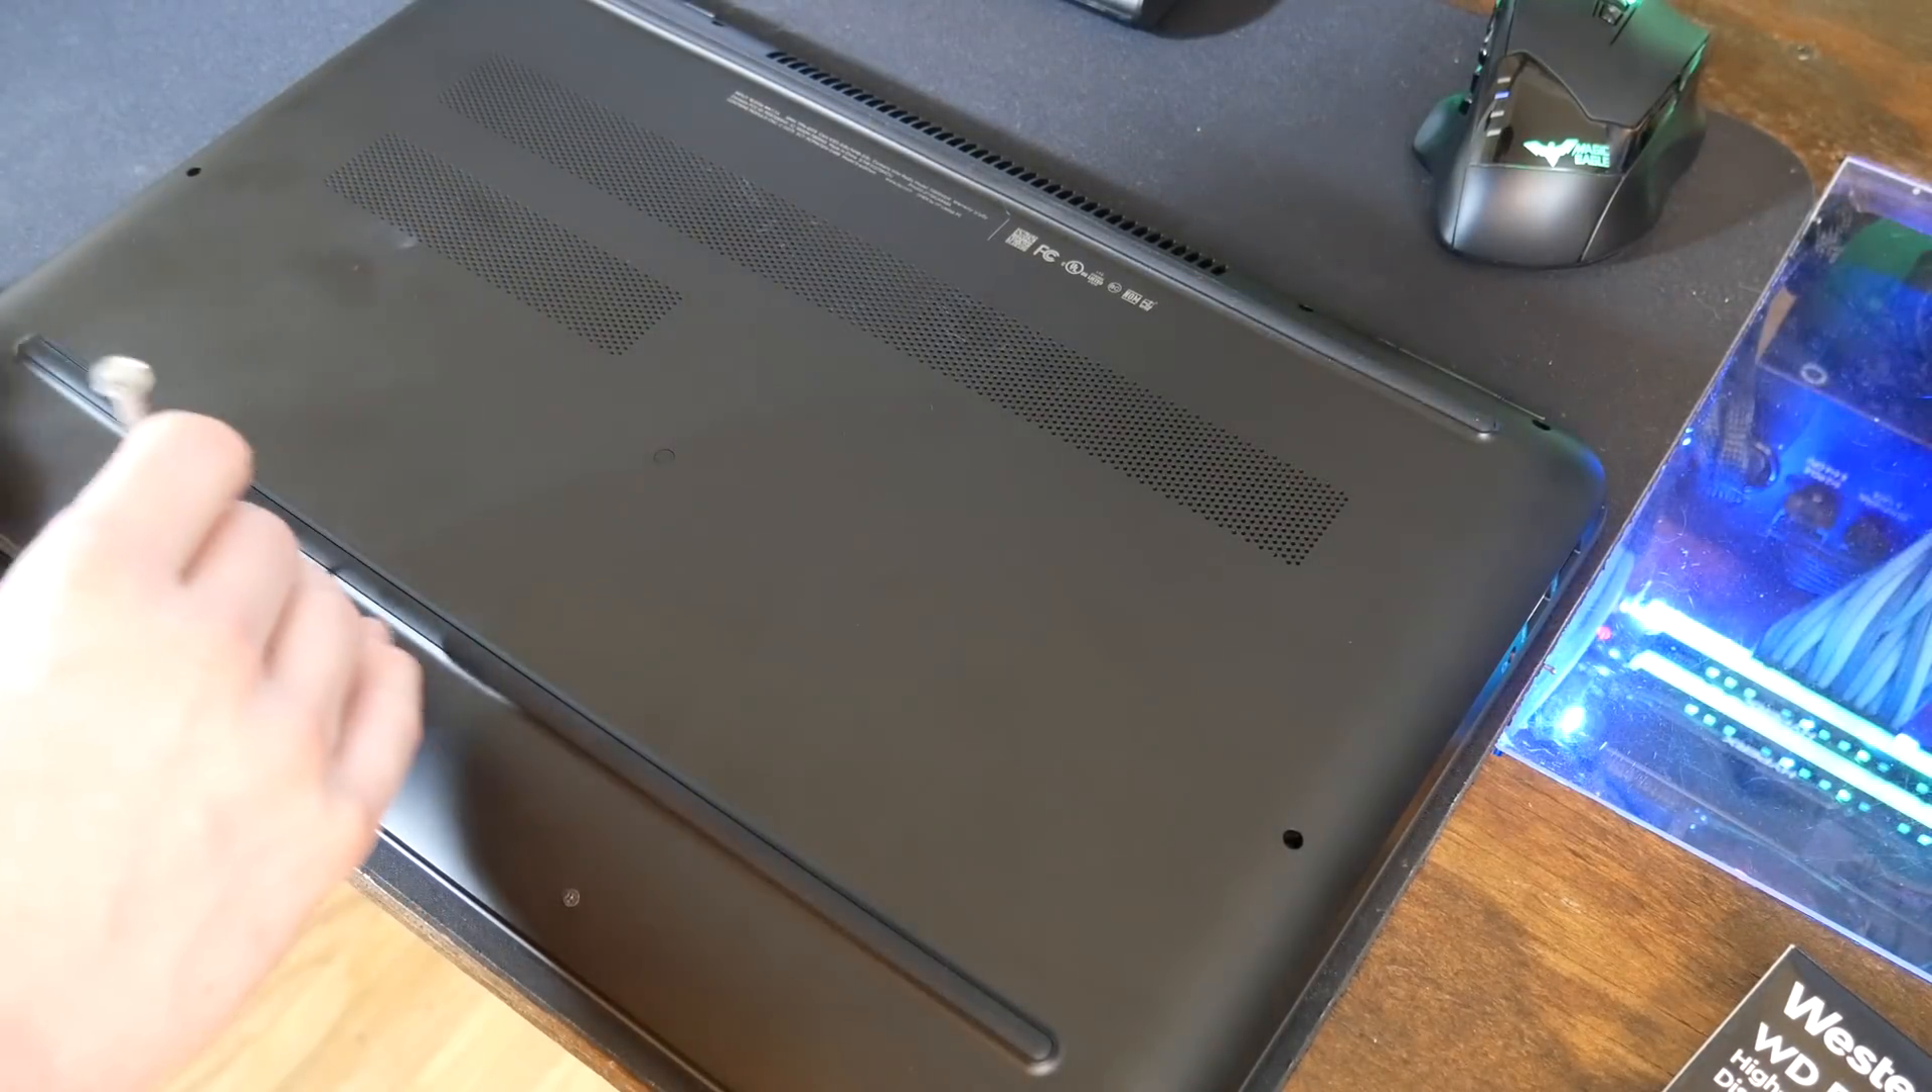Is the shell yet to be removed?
Yes.